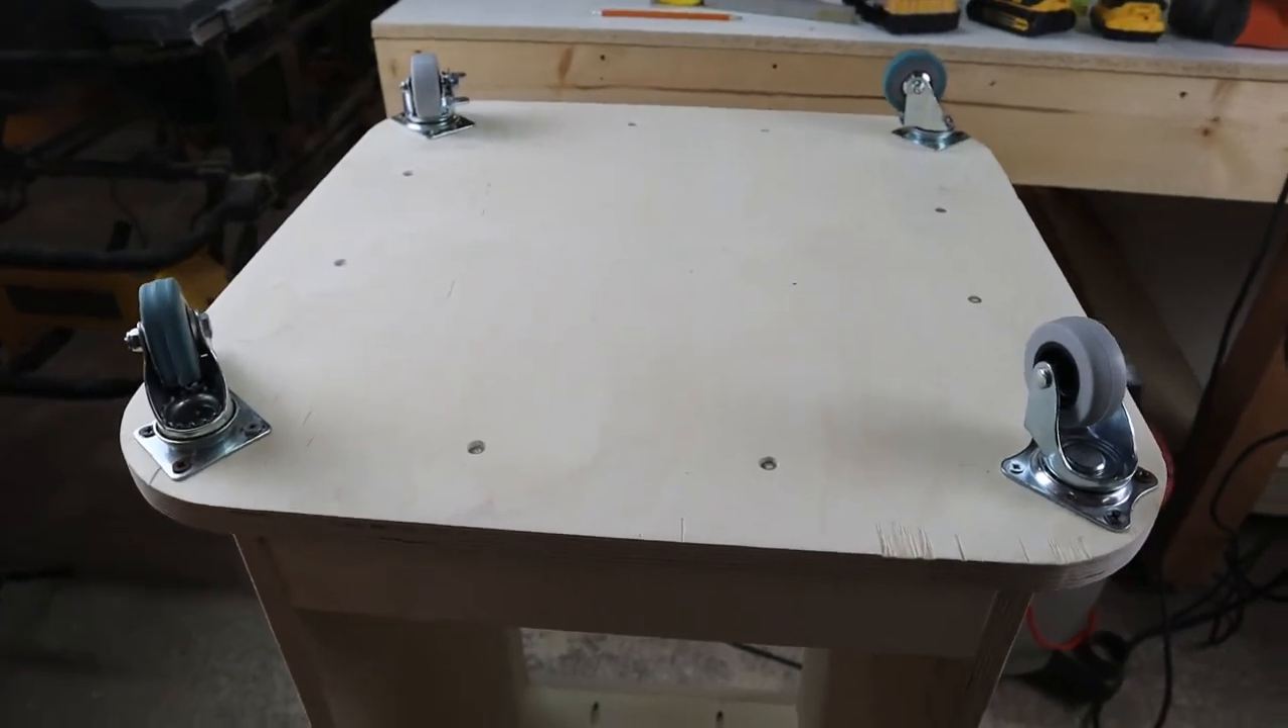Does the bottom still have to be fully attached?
No.